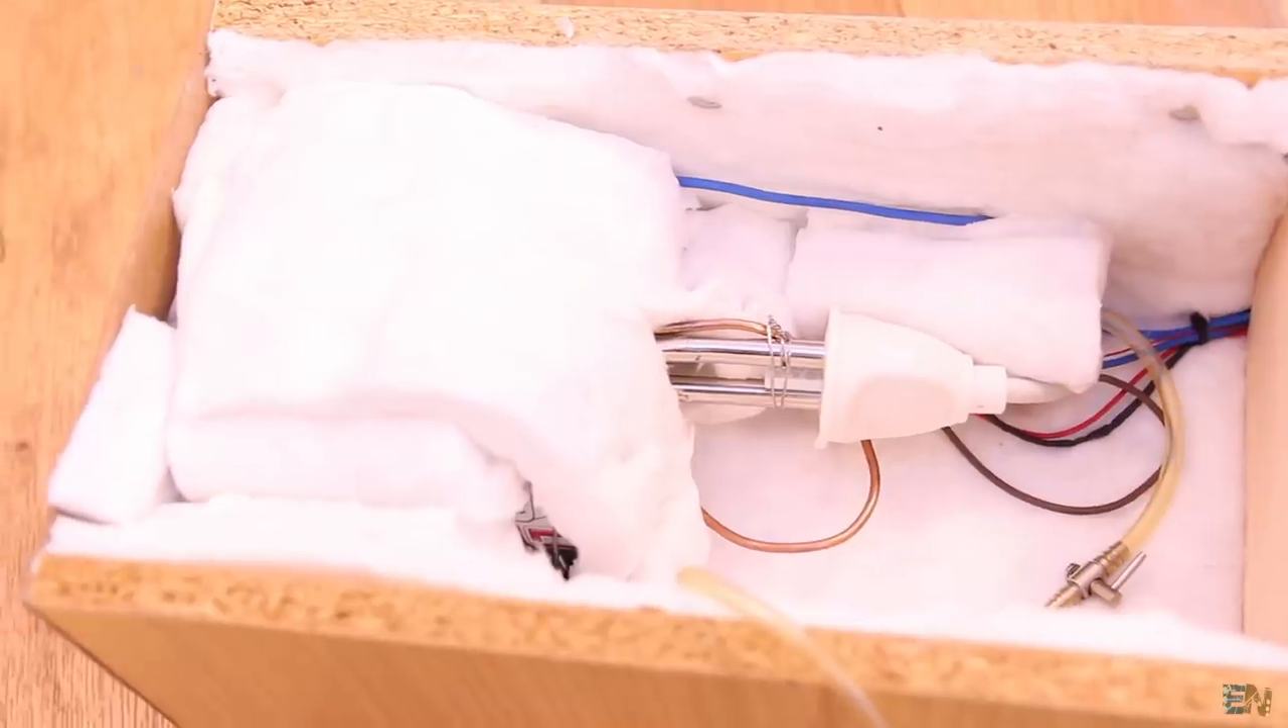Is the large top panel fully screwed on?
No.